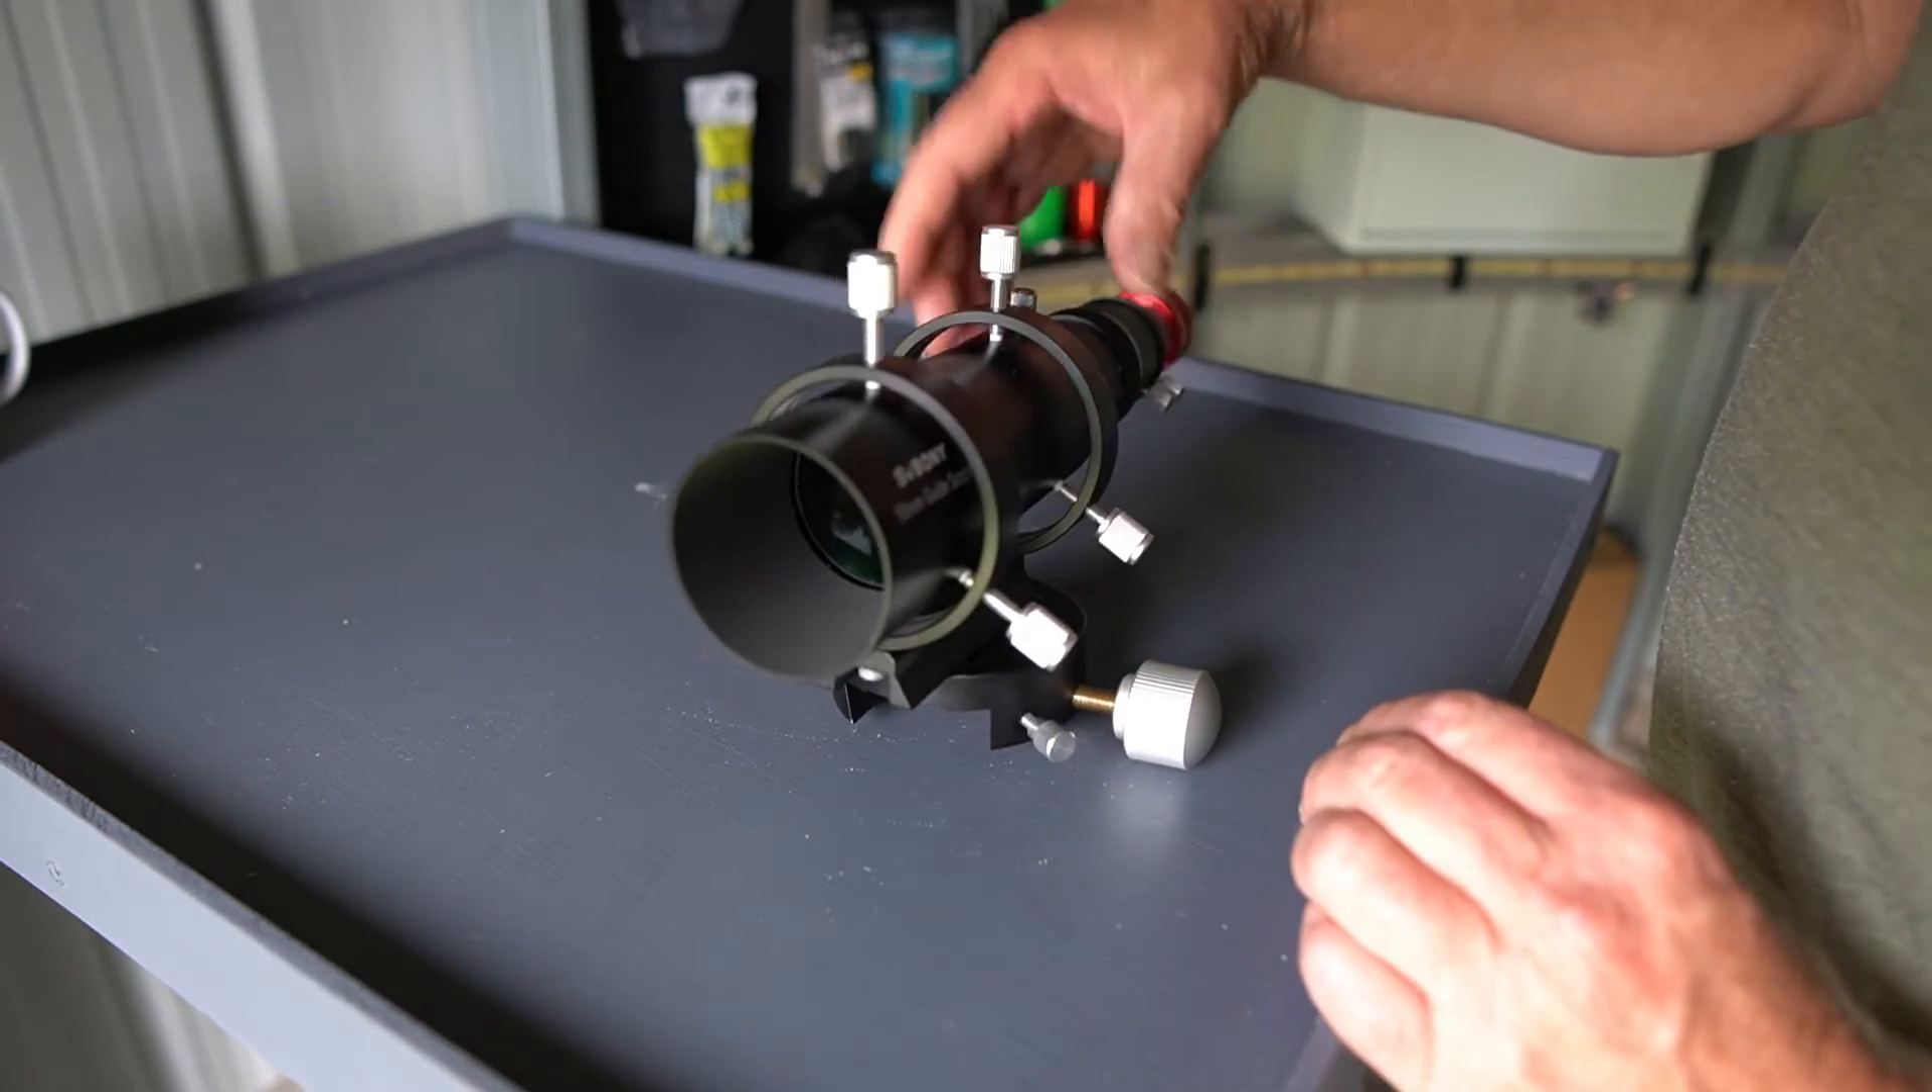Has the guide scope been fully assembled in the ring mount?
Yes.